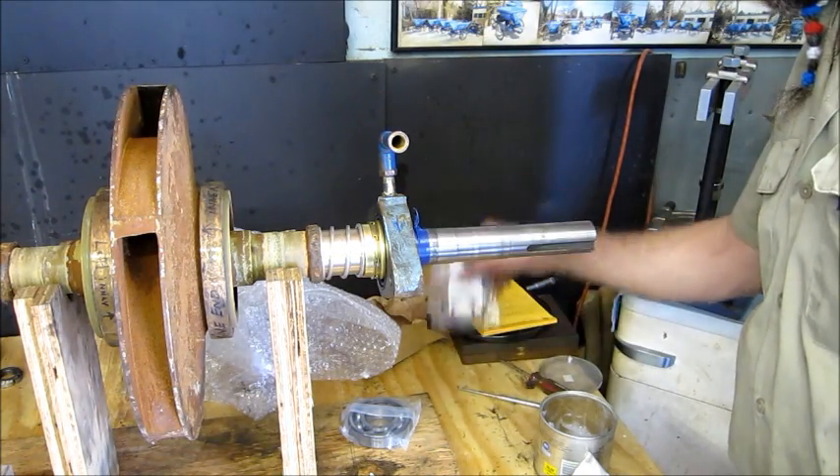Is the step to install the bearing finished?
No.